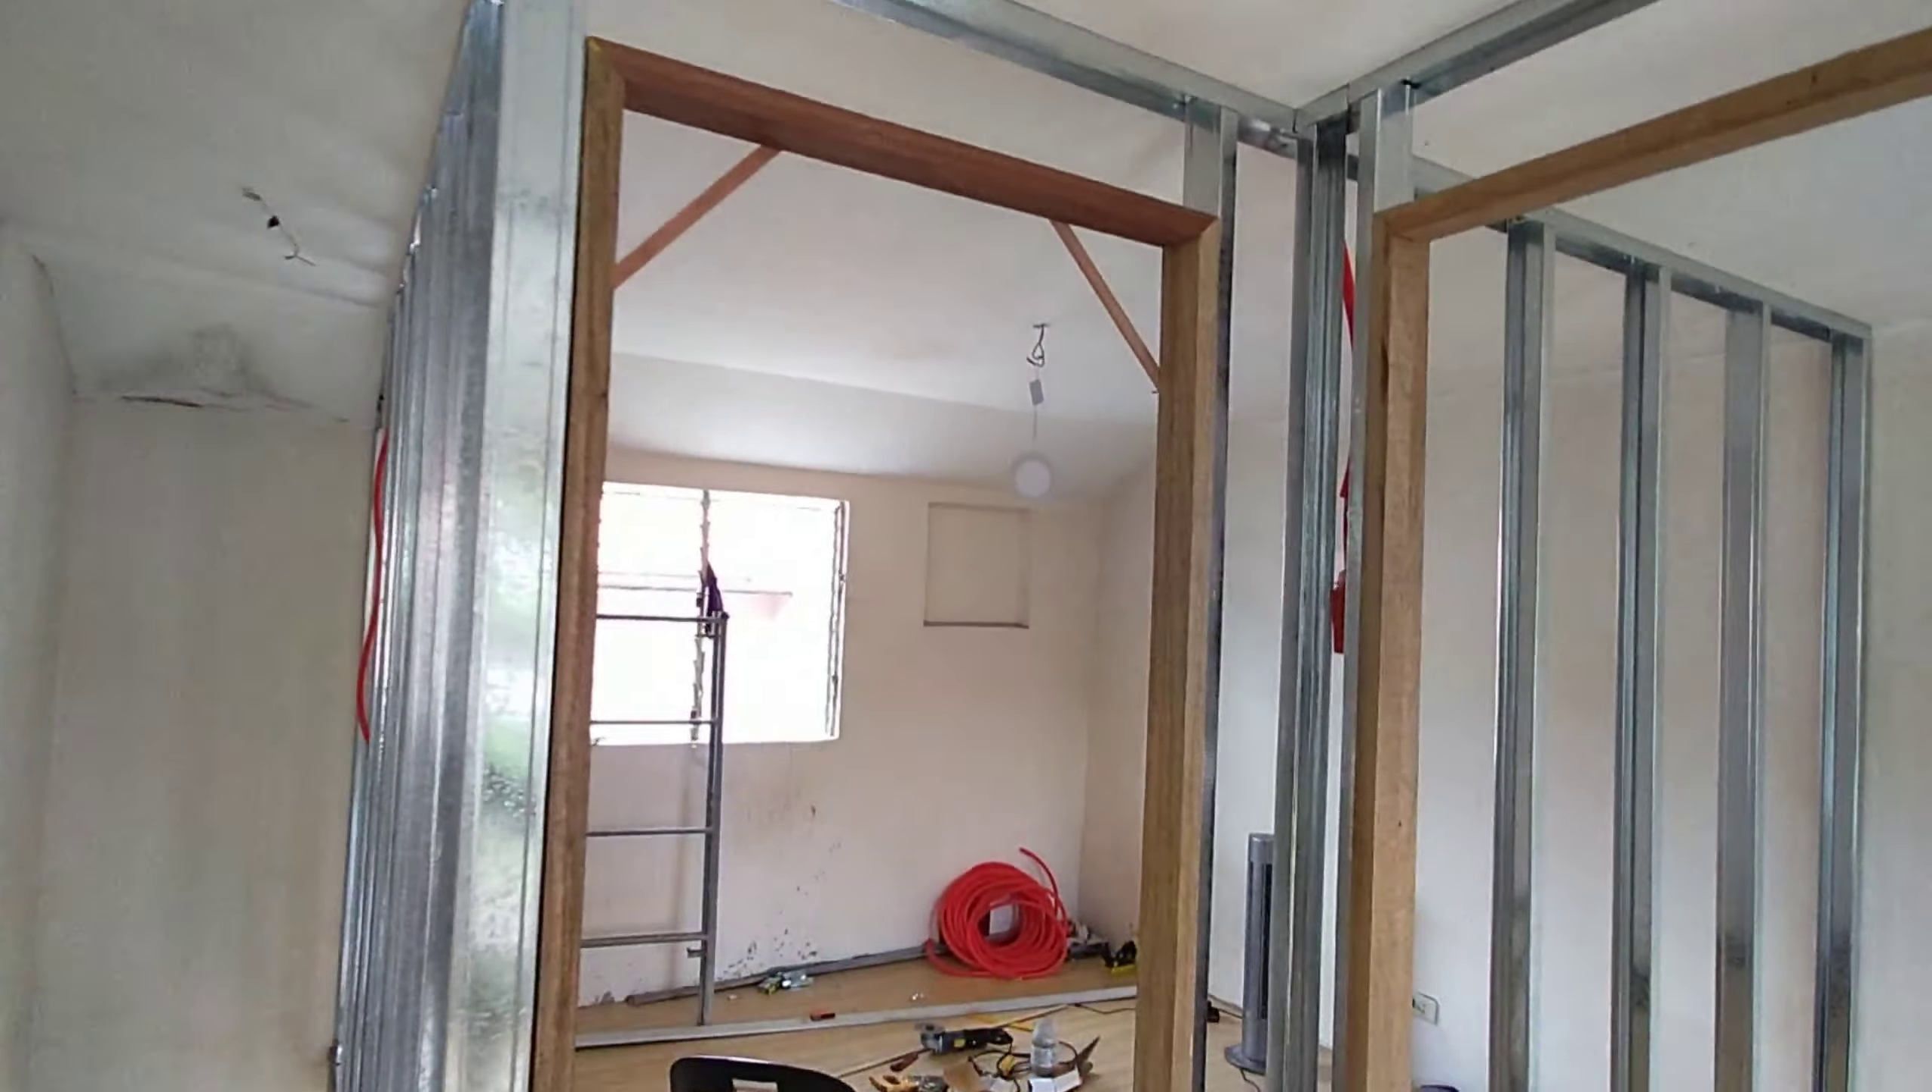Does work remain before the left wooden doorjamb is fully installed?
No.